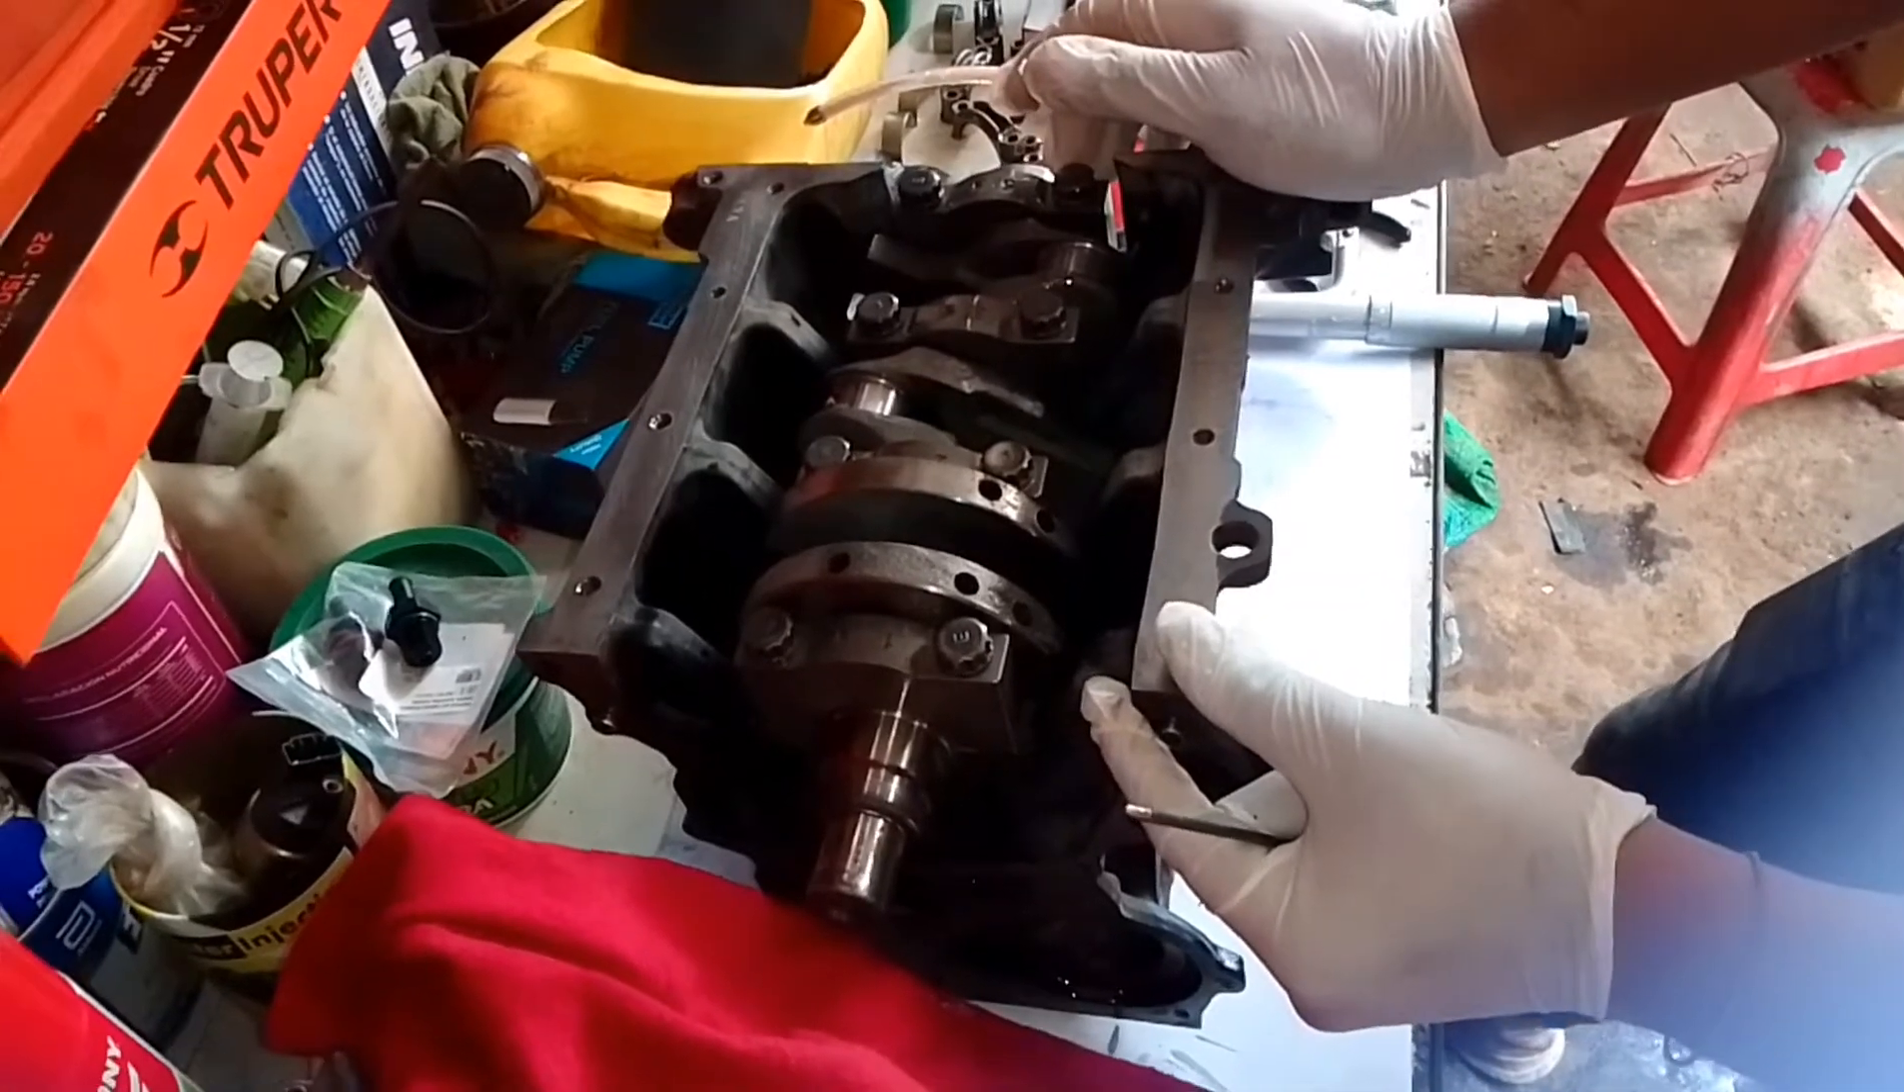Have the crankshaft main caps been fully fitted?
Yes.